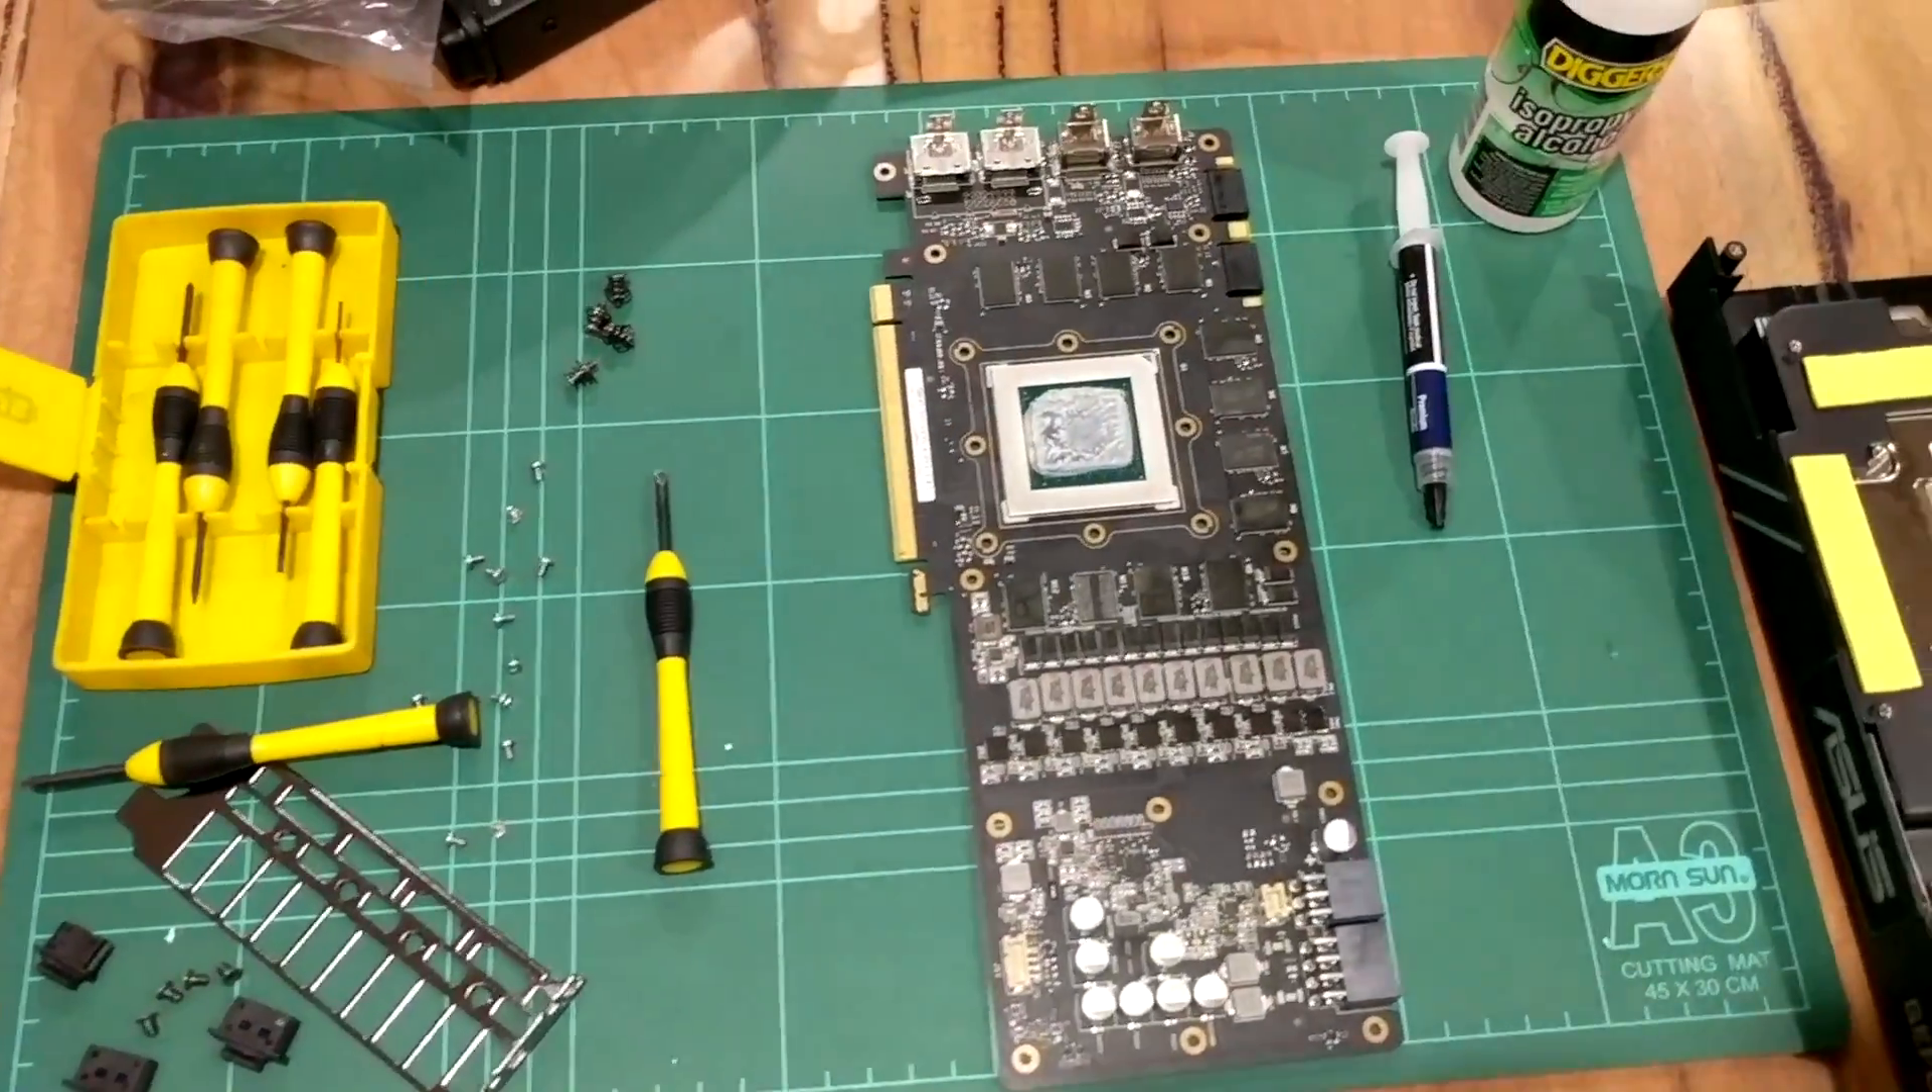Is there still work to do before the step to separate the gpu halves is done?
No.